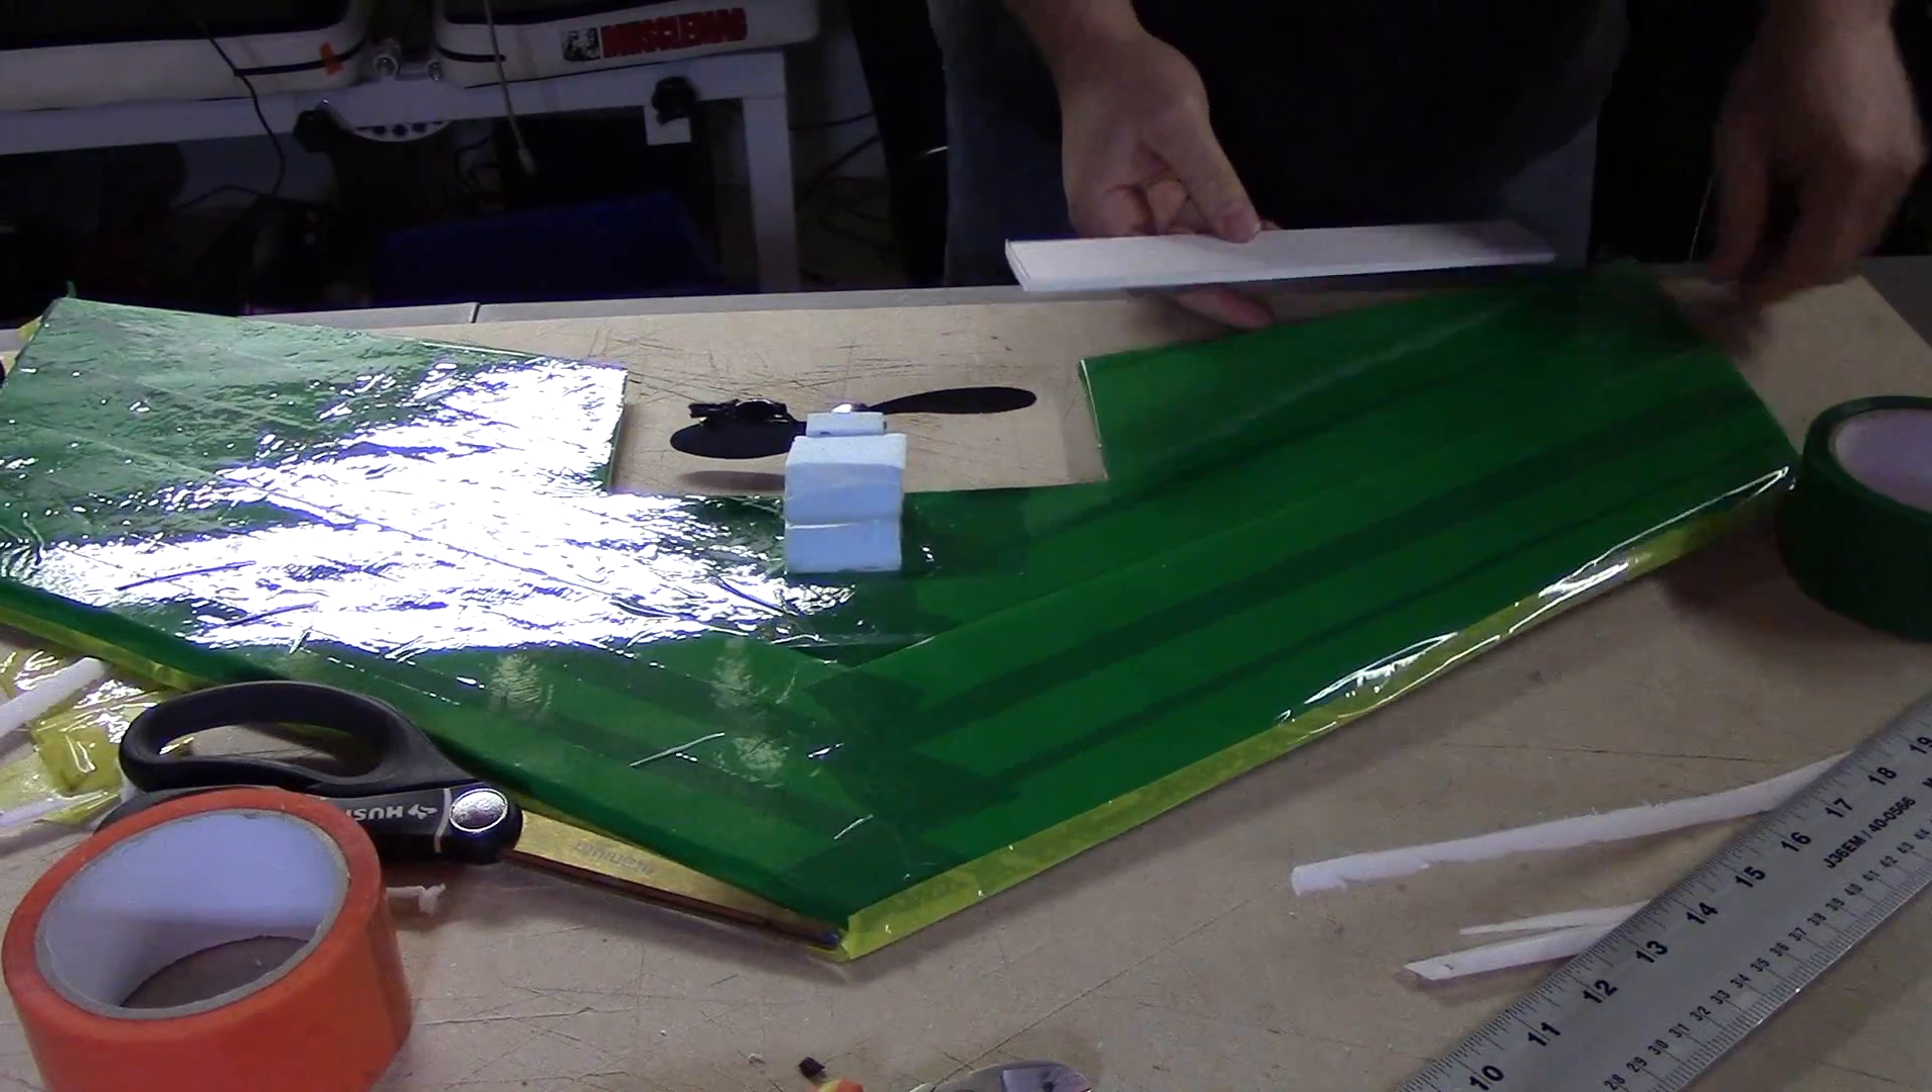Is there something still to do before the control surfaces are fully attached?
Yes.